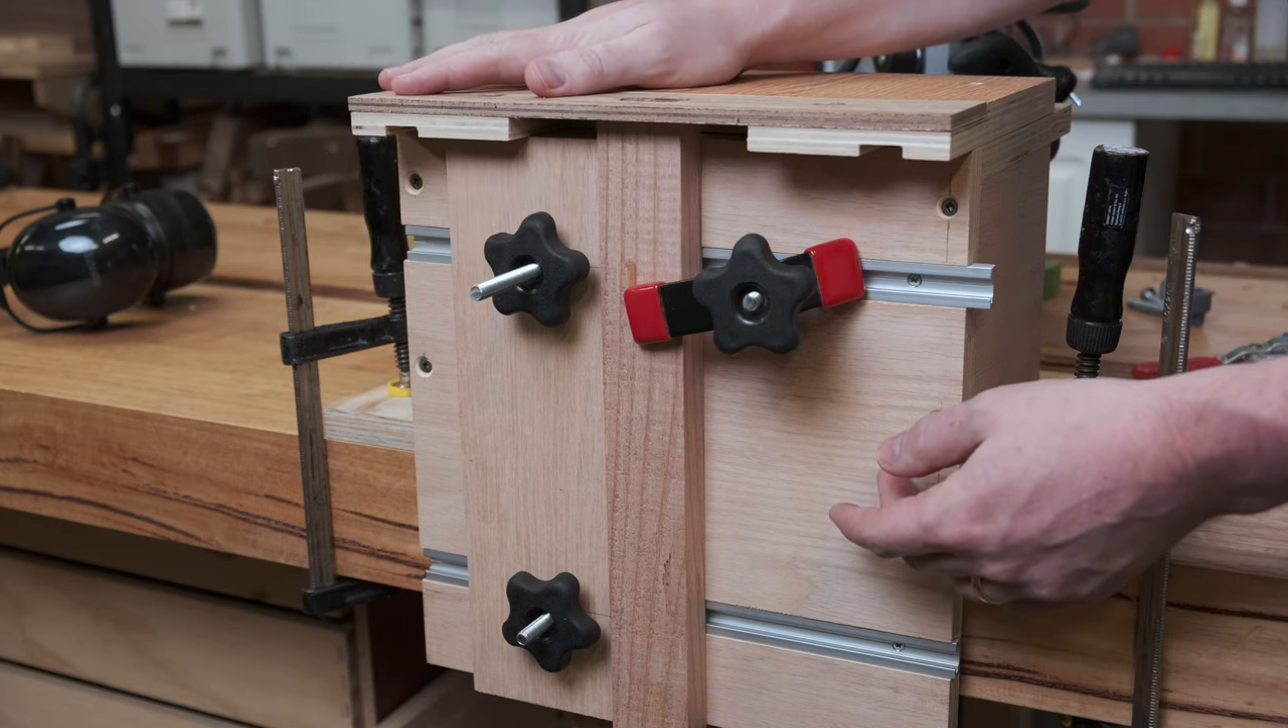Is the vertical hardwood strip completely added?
Yes.